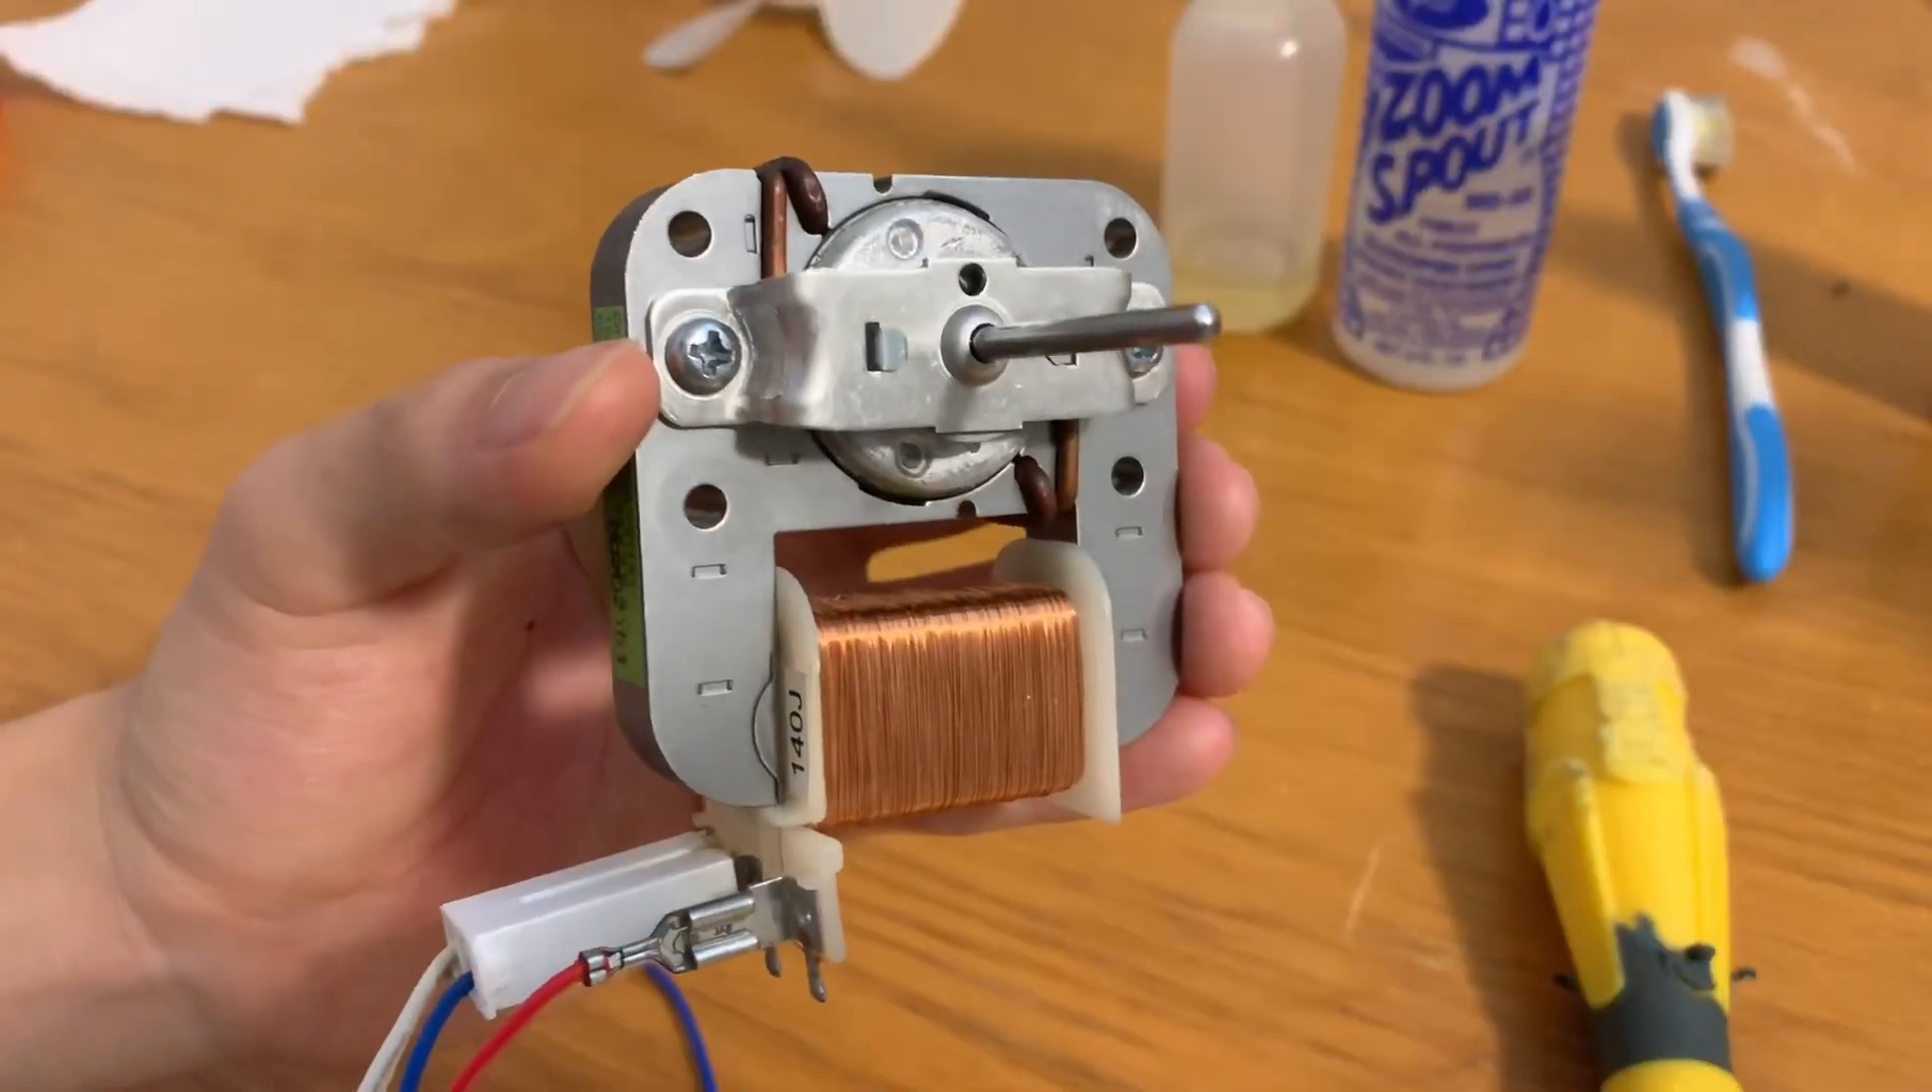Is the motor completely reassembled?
Yes.